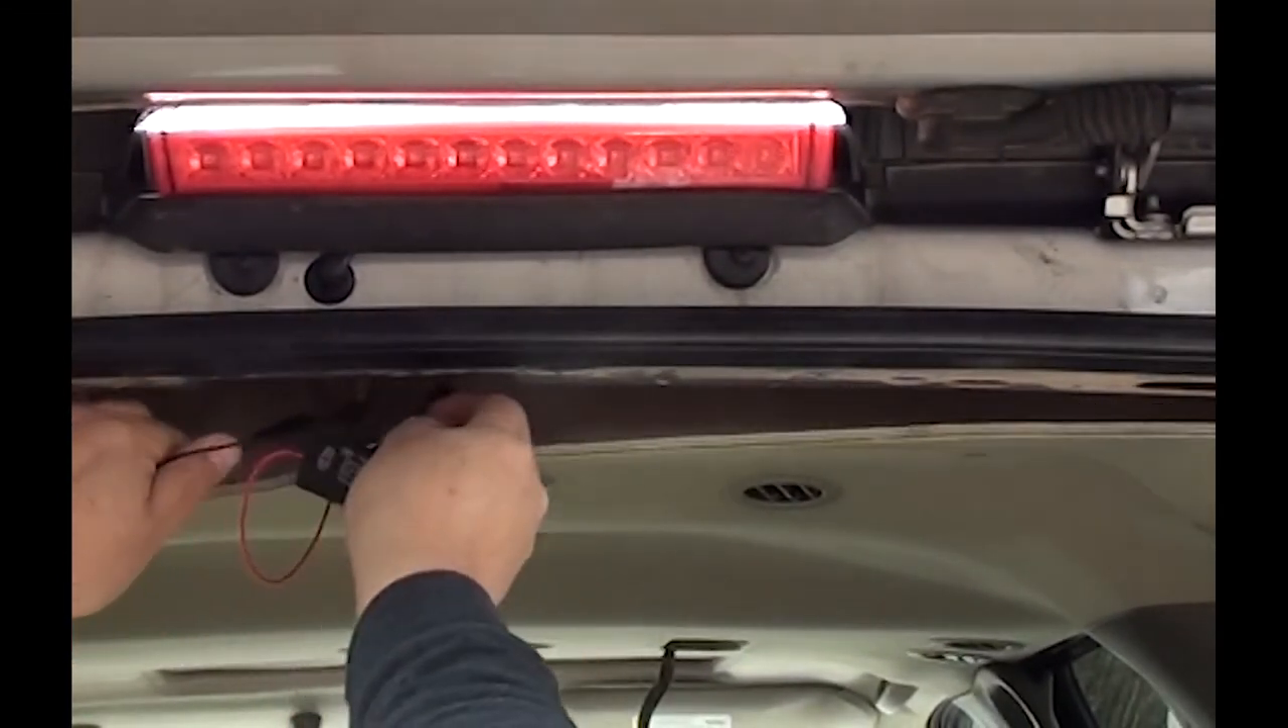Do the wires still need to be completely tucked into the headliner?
Yes.